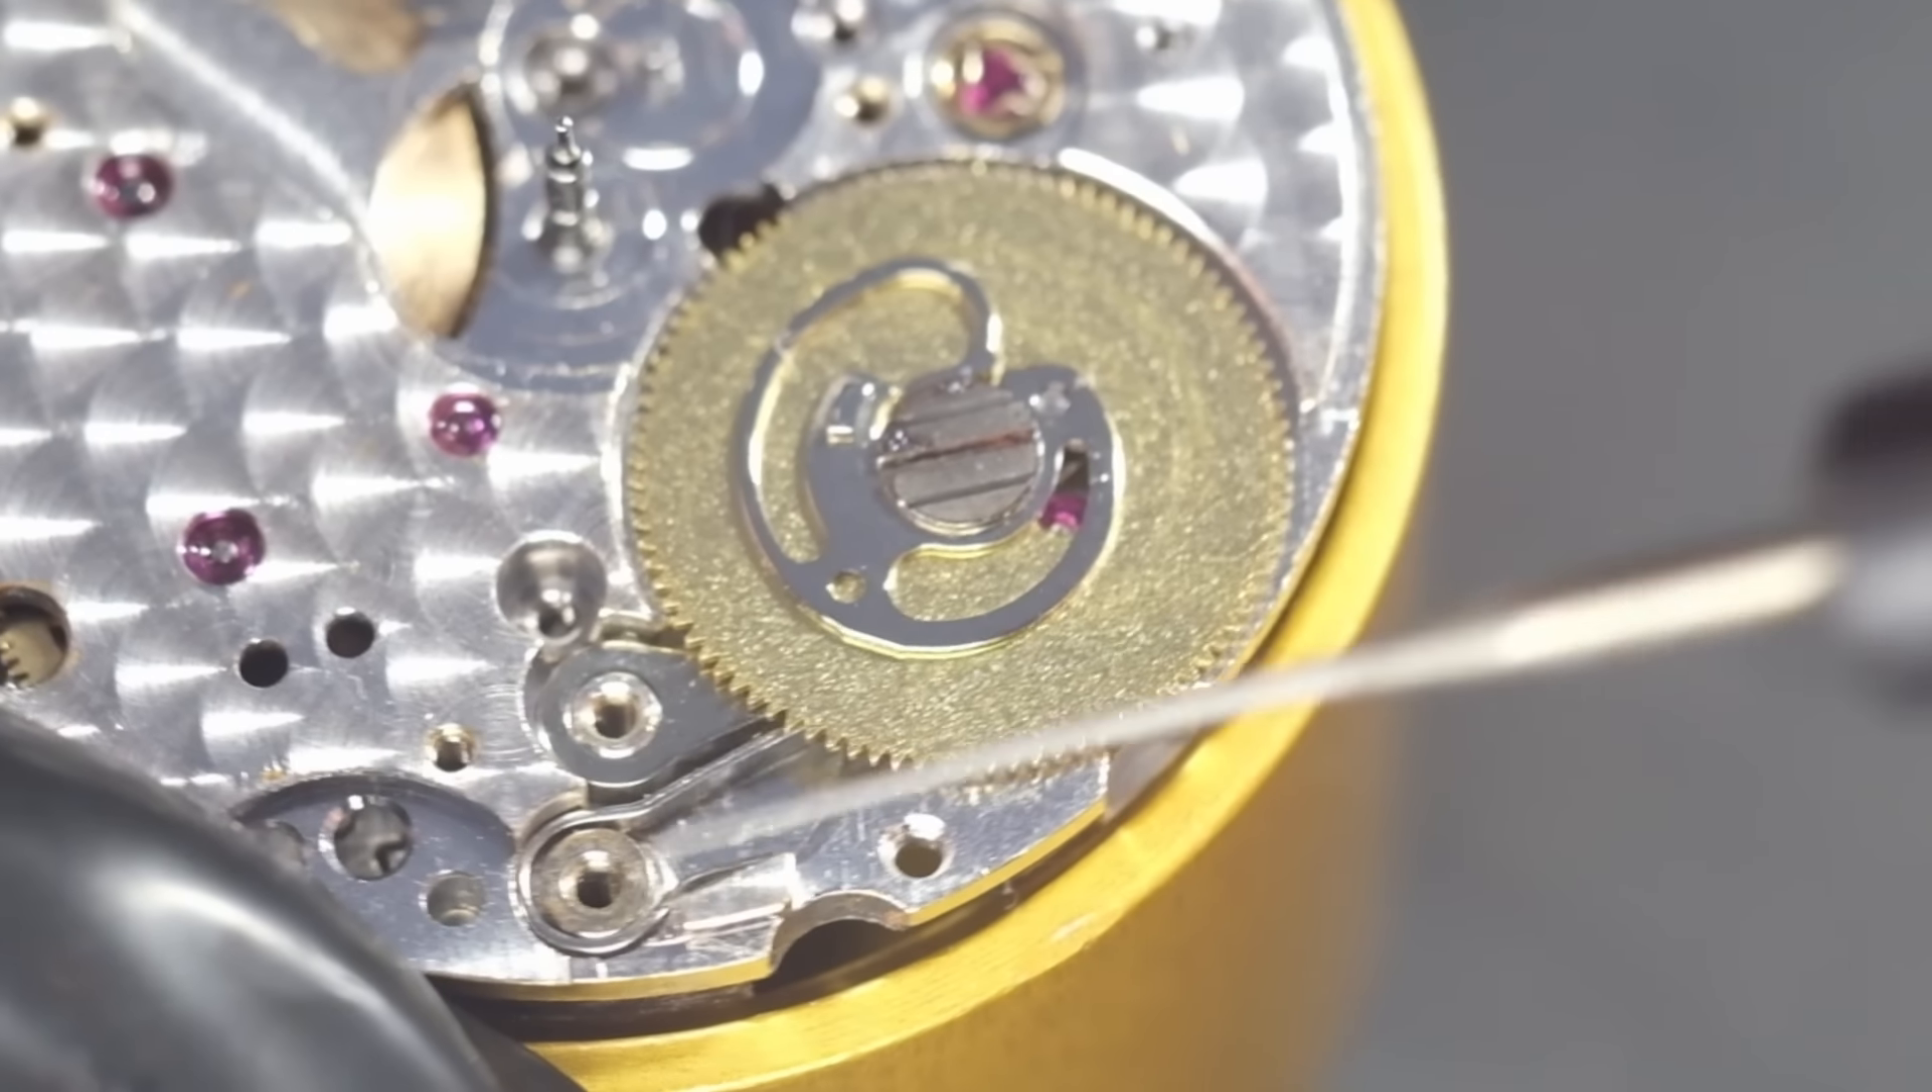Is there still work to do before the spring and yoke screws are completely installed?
Yes.